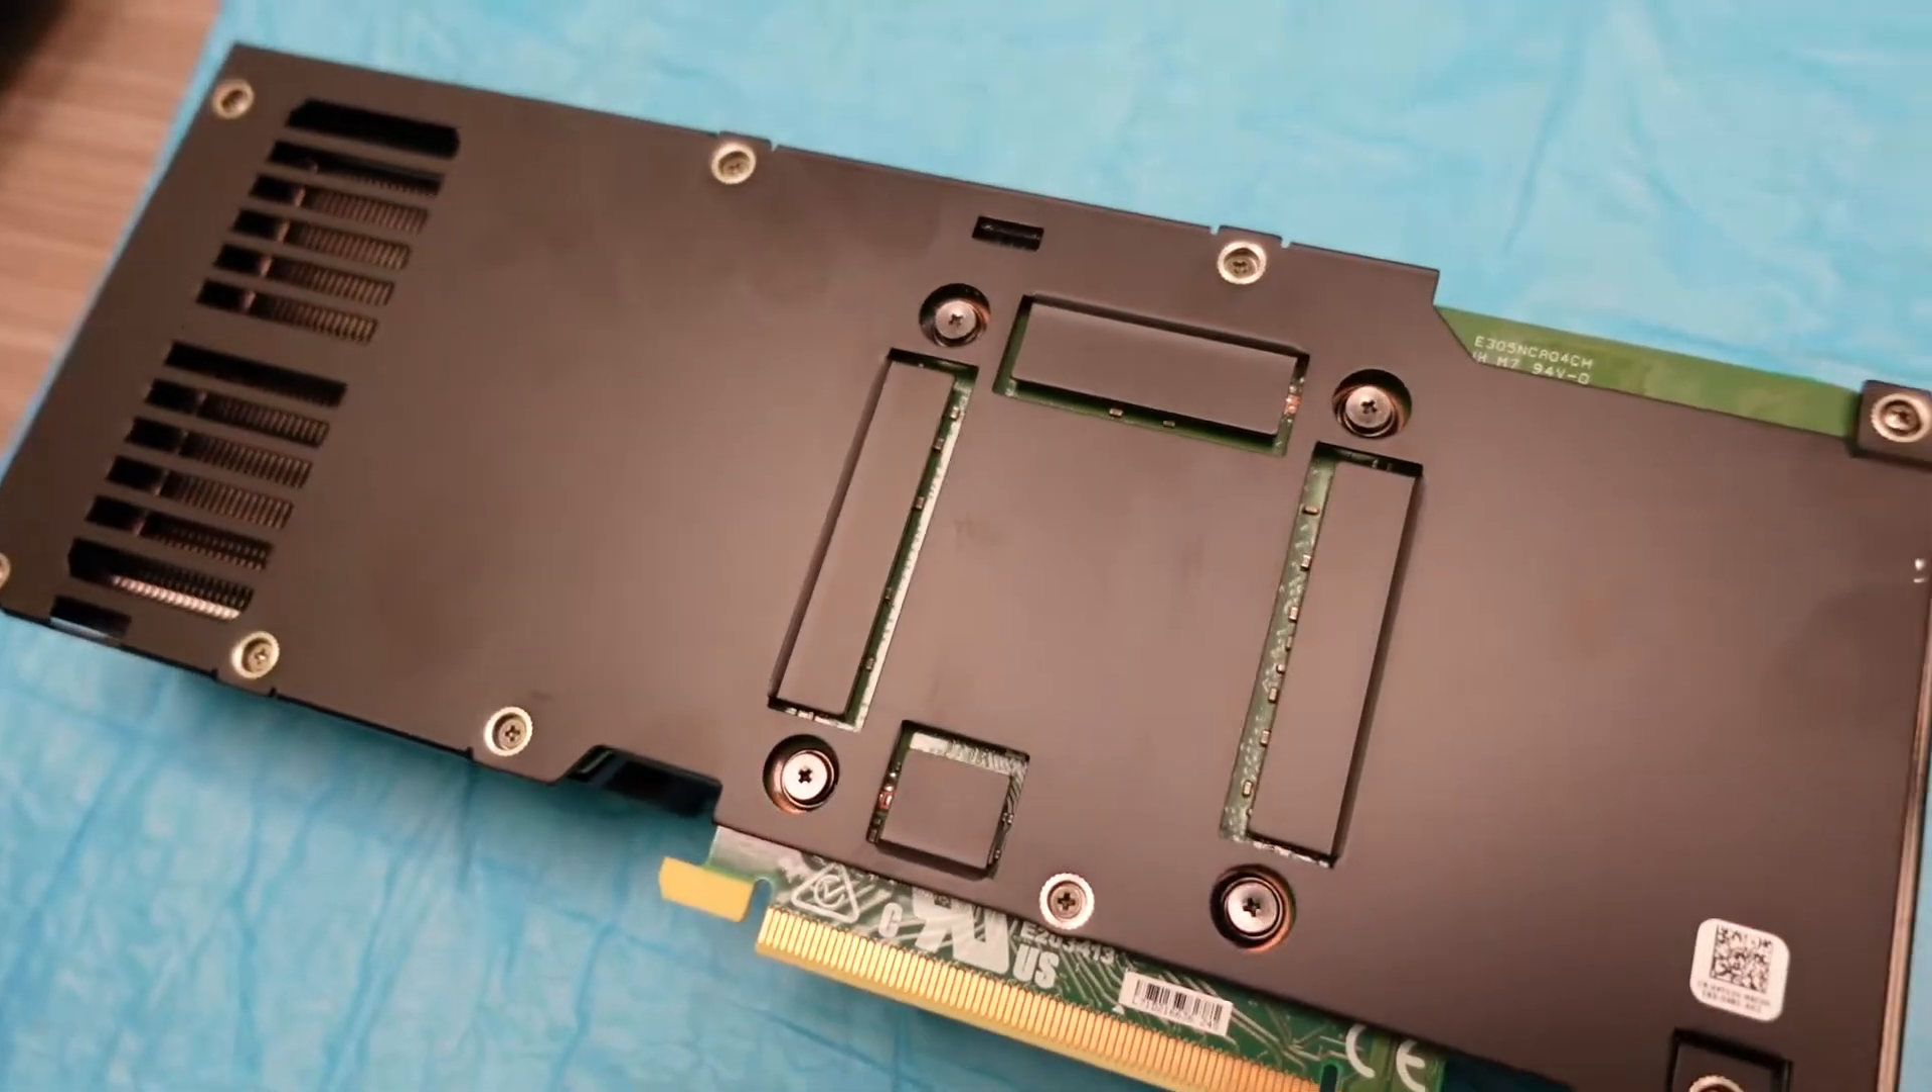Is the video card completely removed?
Yes.